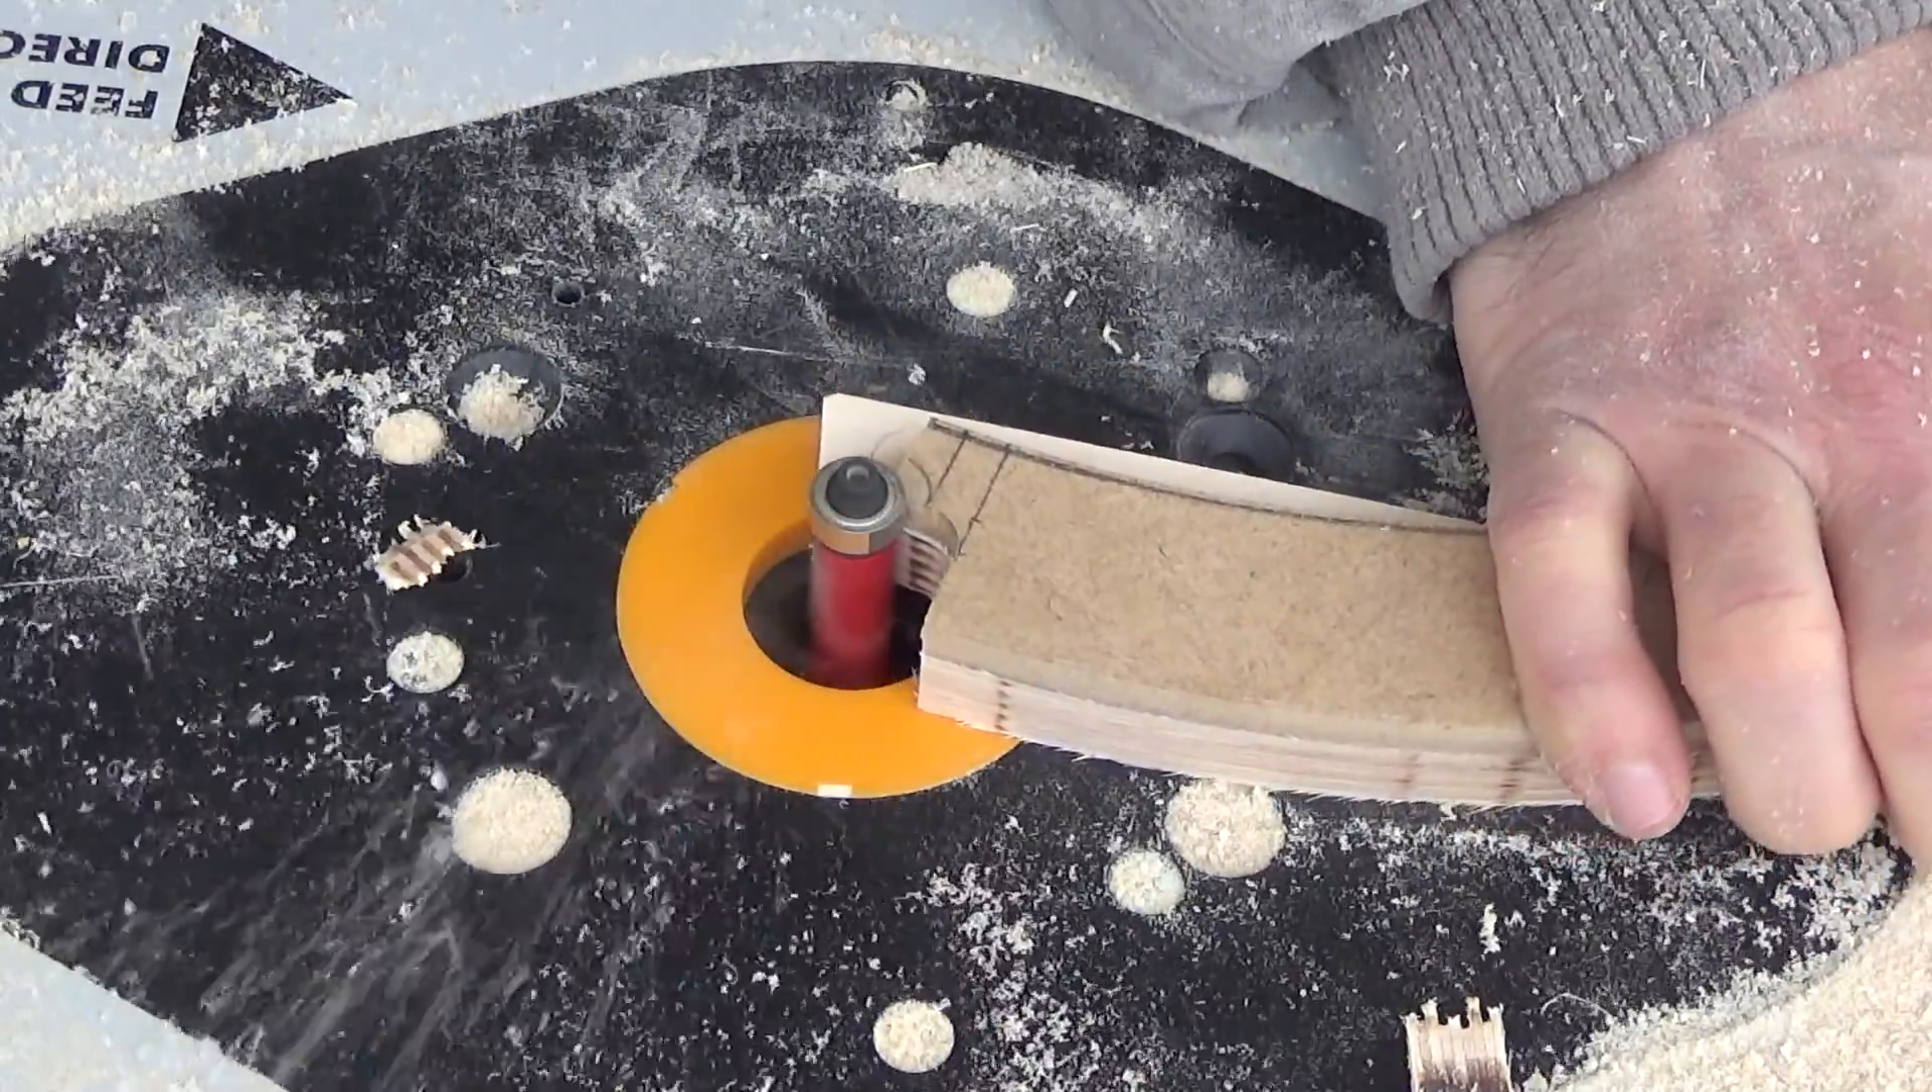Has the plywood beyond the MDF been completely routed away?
No.